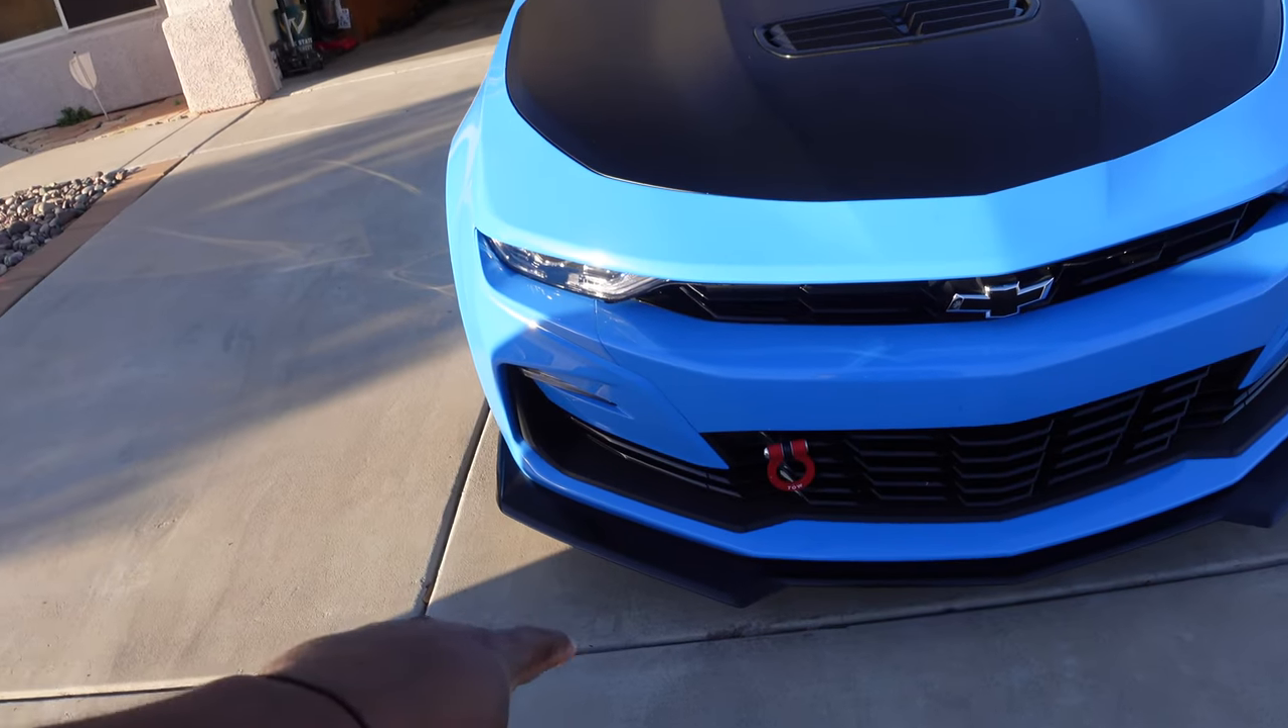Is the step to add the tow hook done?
Yes.